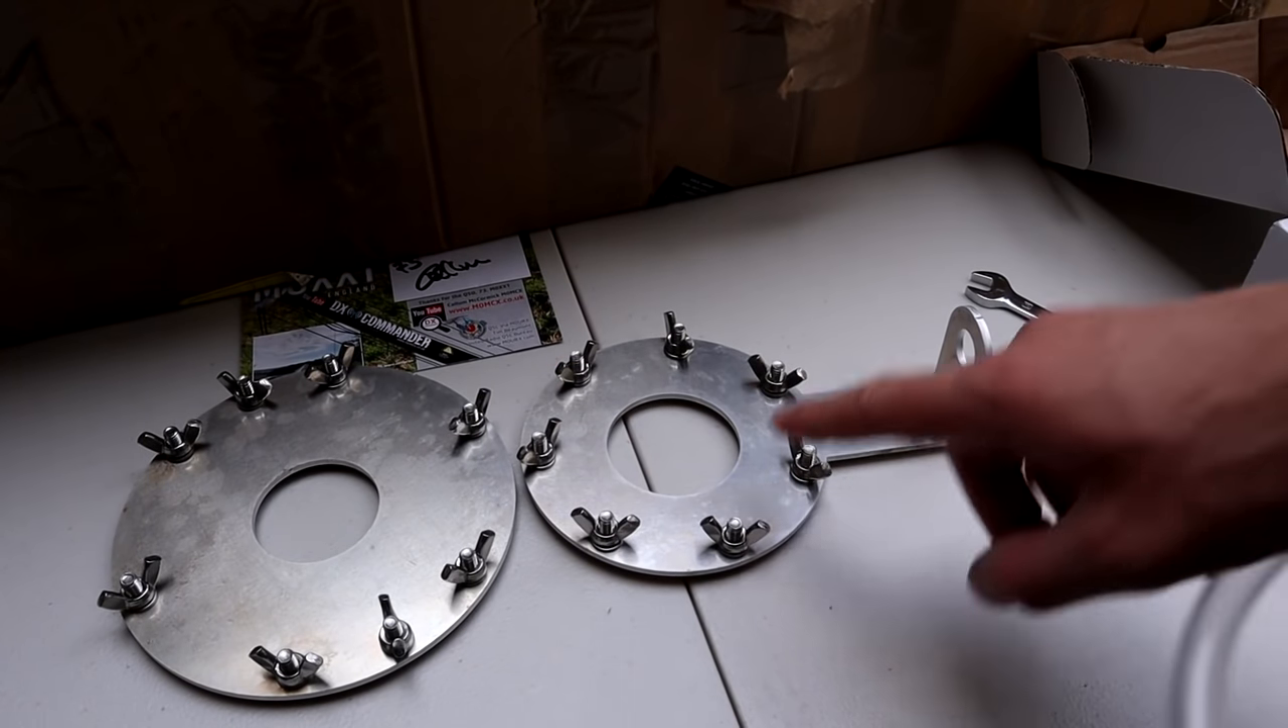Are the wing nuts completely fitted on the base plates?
Yes.